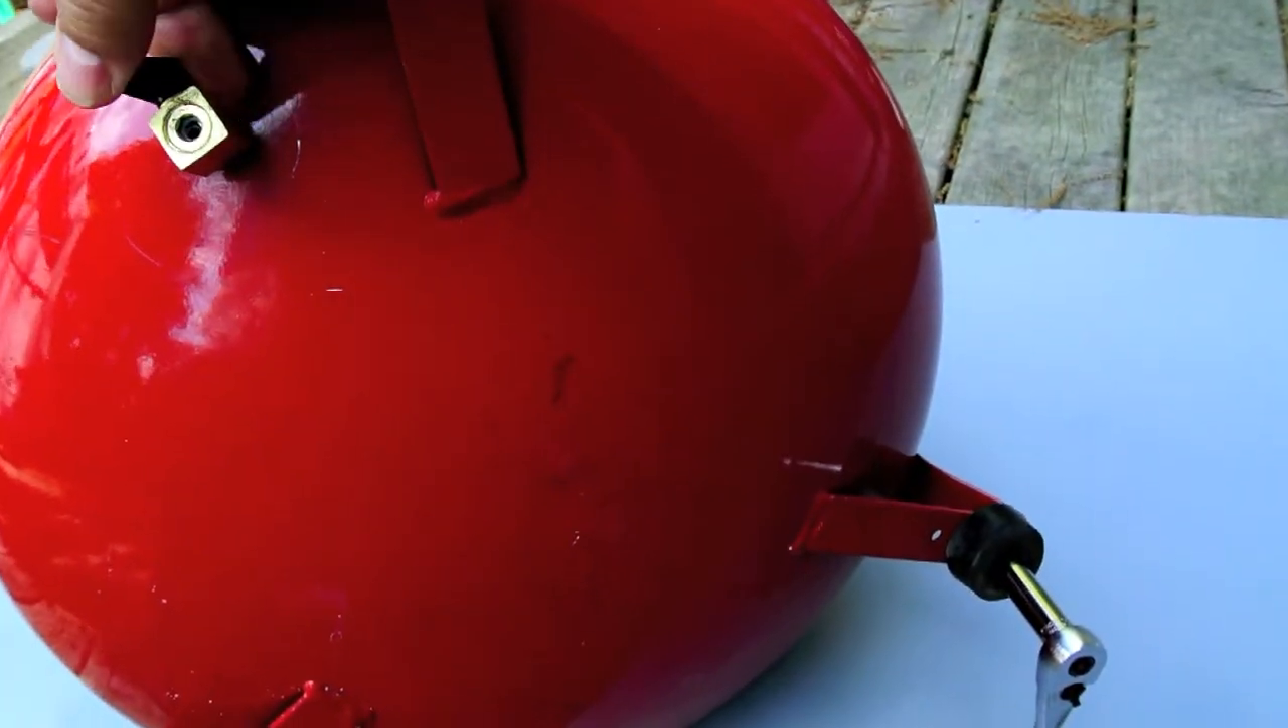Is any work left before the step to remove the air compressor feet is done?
Yes.